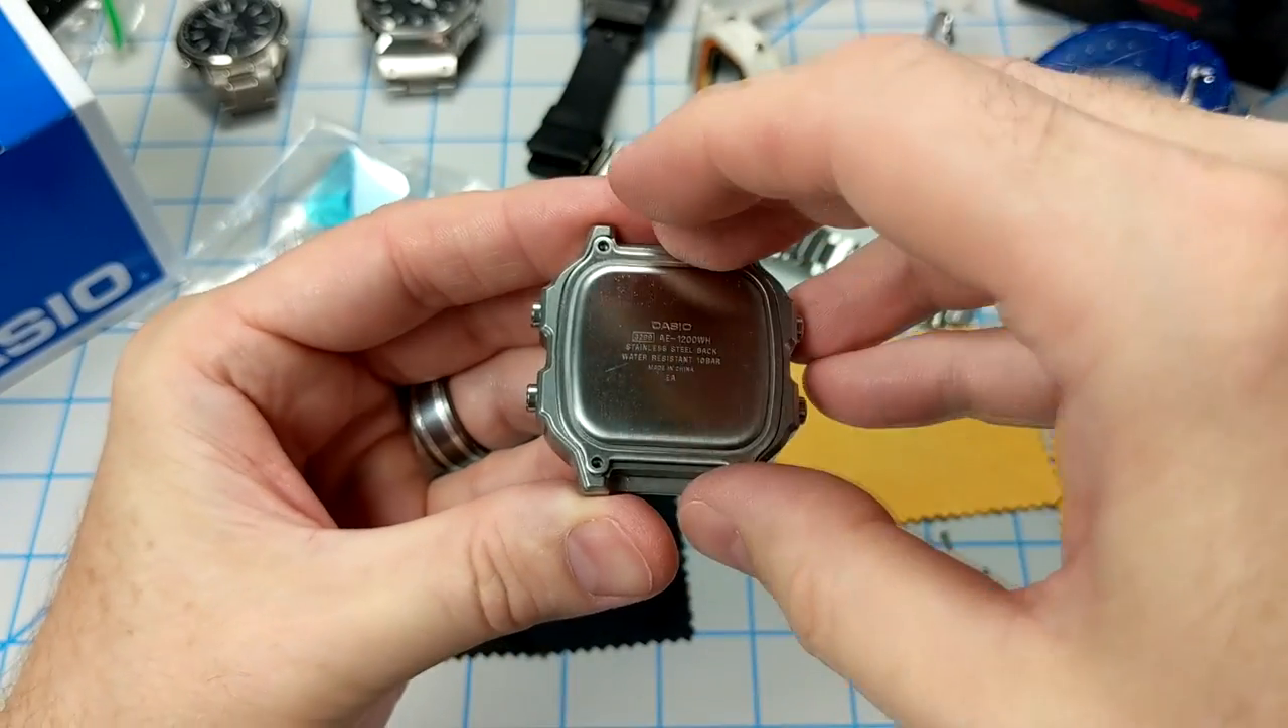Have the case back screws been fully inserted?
No.